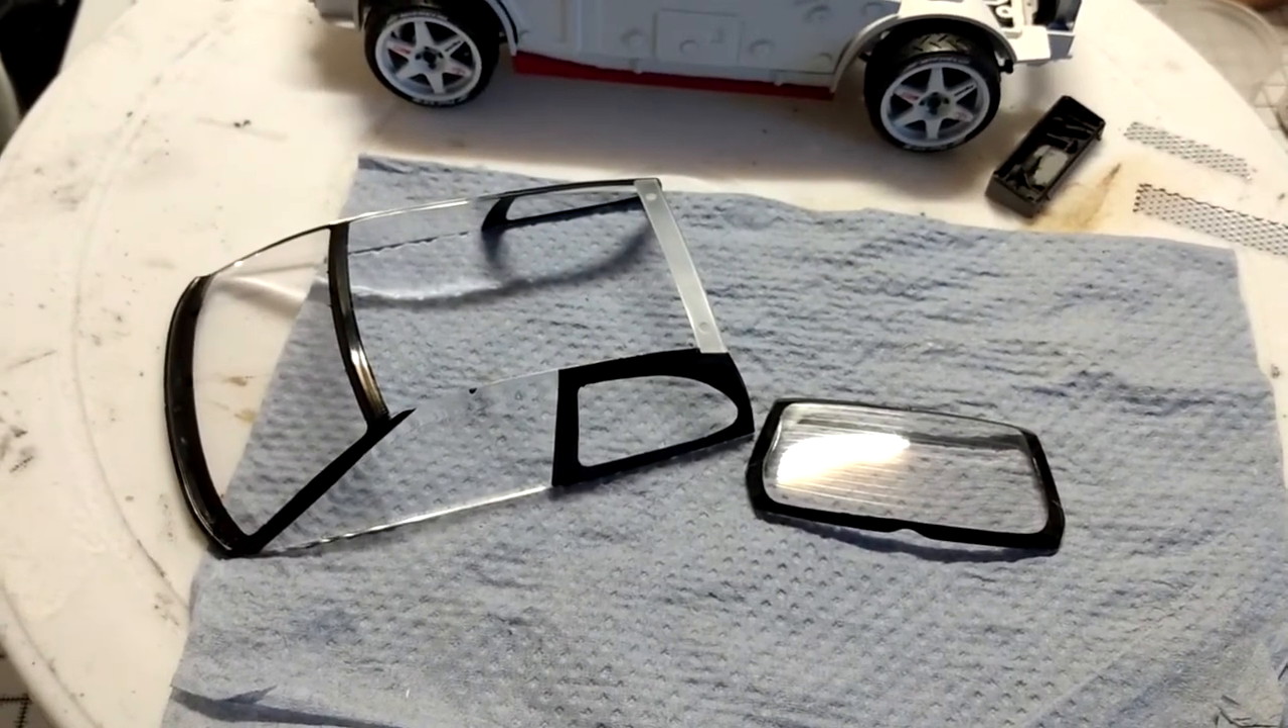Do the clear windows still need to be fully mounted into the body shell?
Yes.